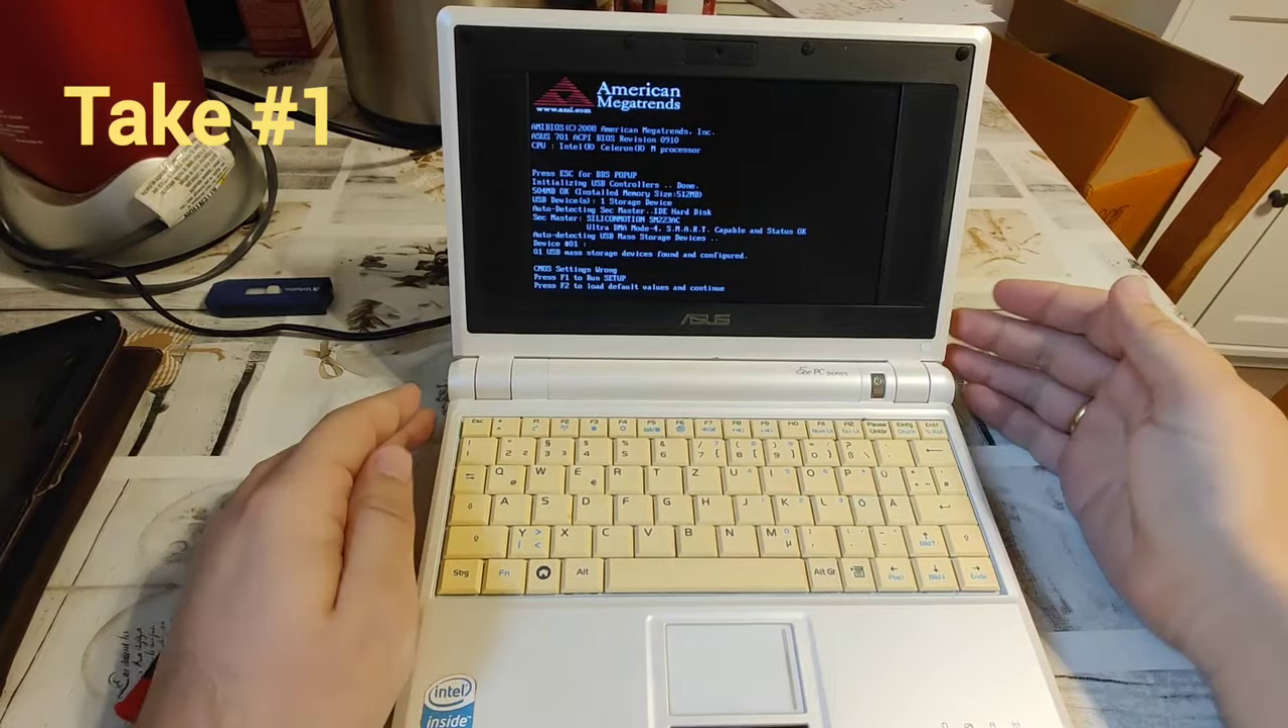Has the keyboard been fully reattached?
Yes.